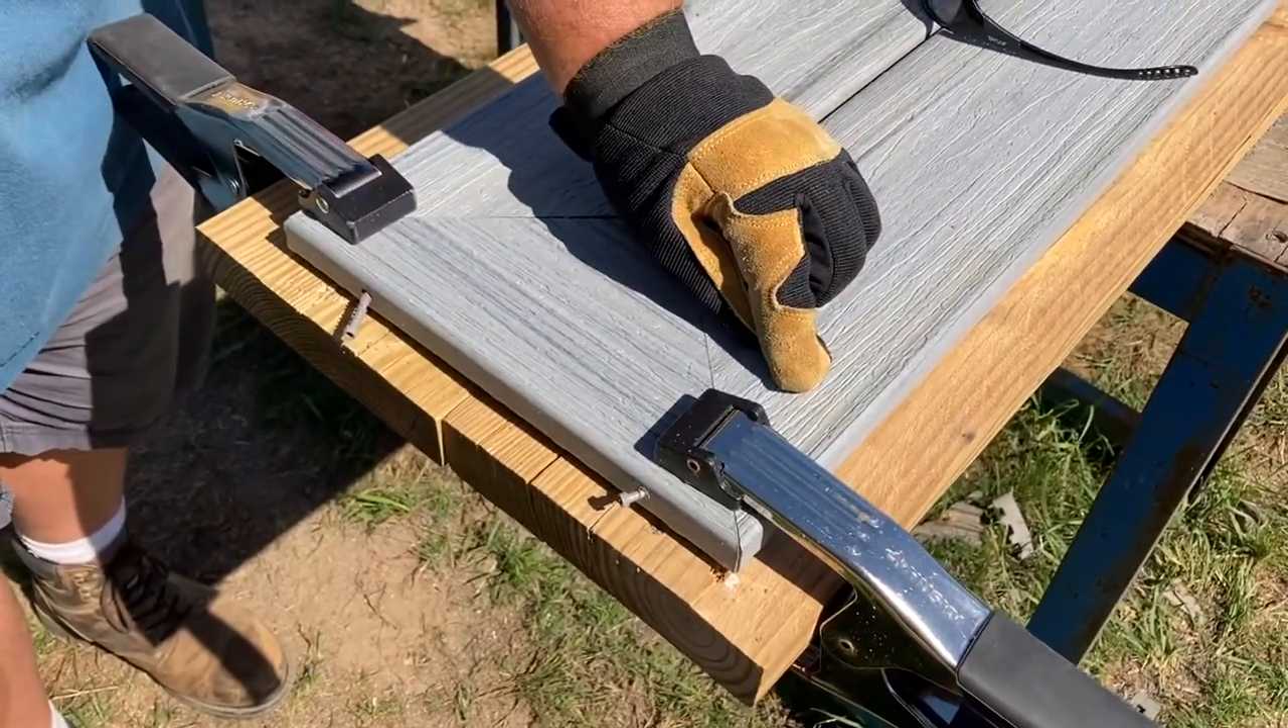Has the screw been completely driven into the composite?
No.